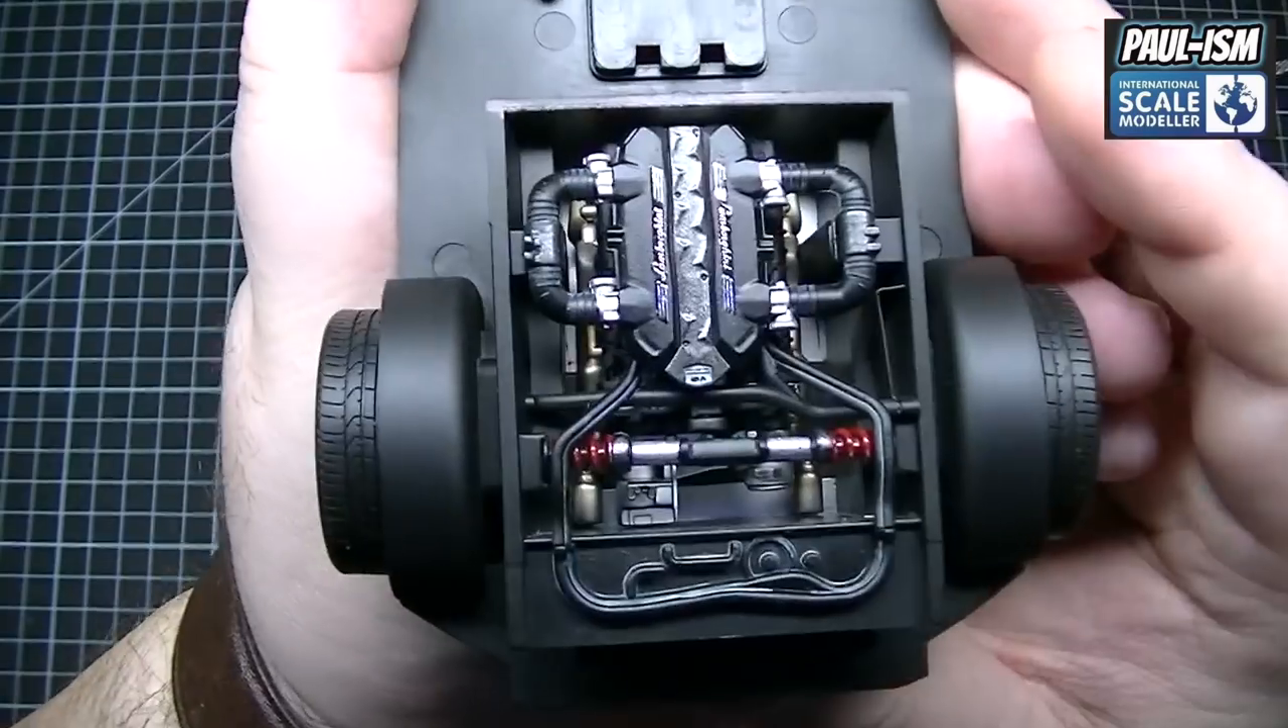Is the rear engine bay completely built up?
Yes.